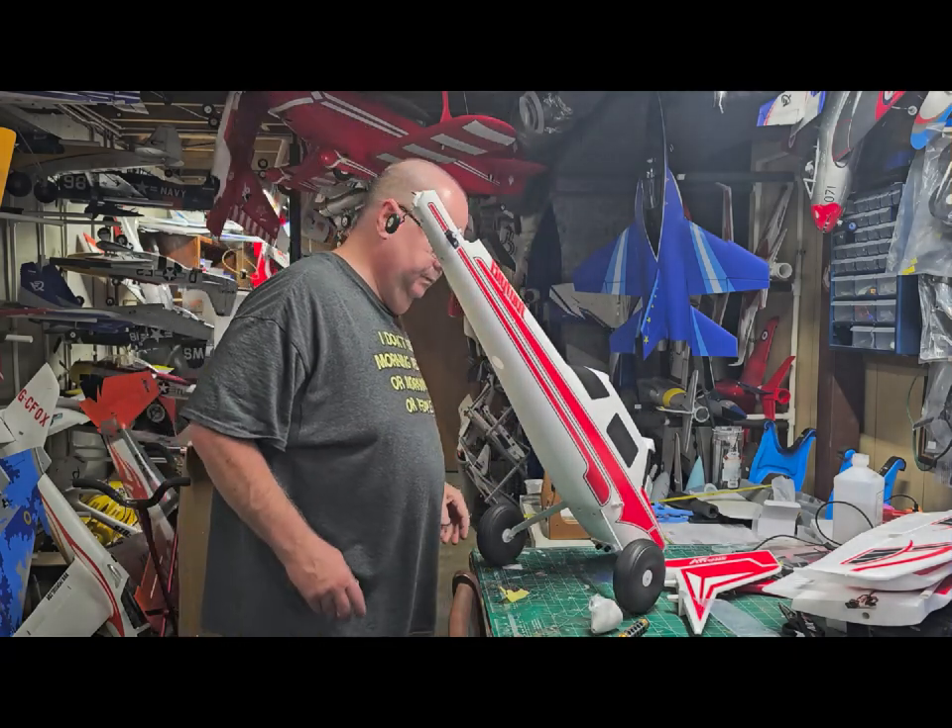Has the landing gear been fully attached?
Yes.